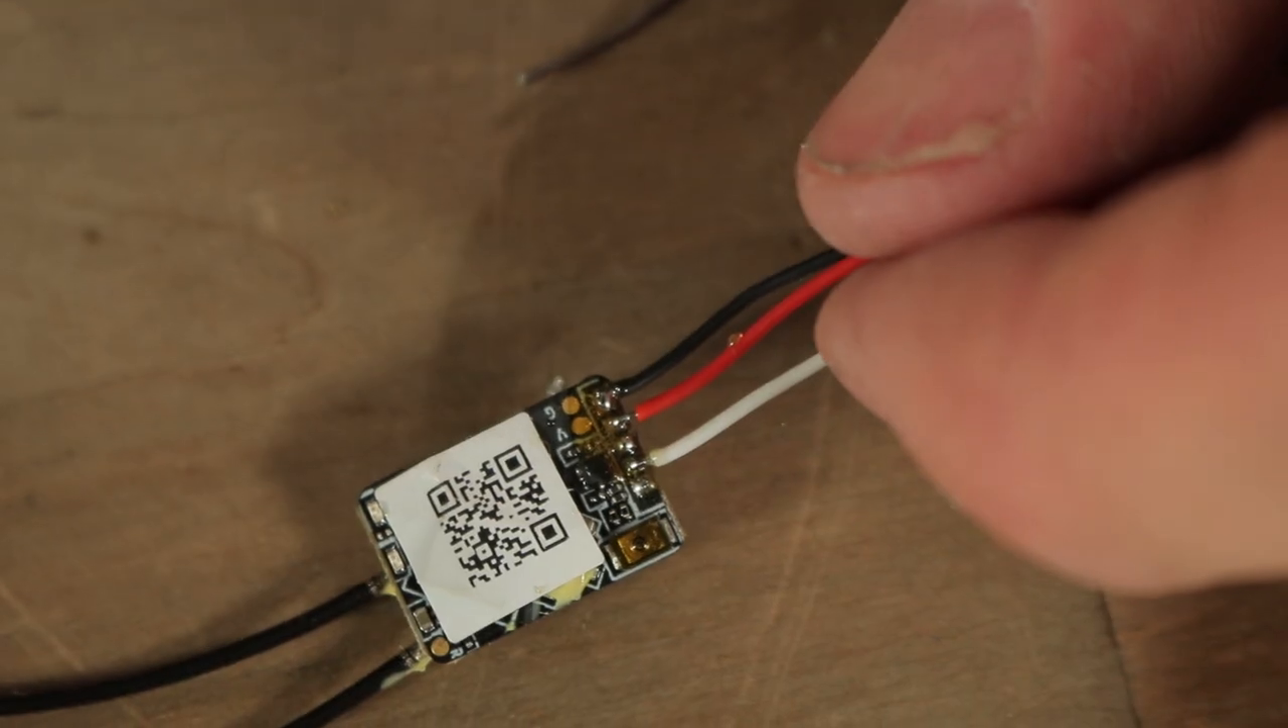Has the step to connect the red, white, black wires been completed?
Yes.